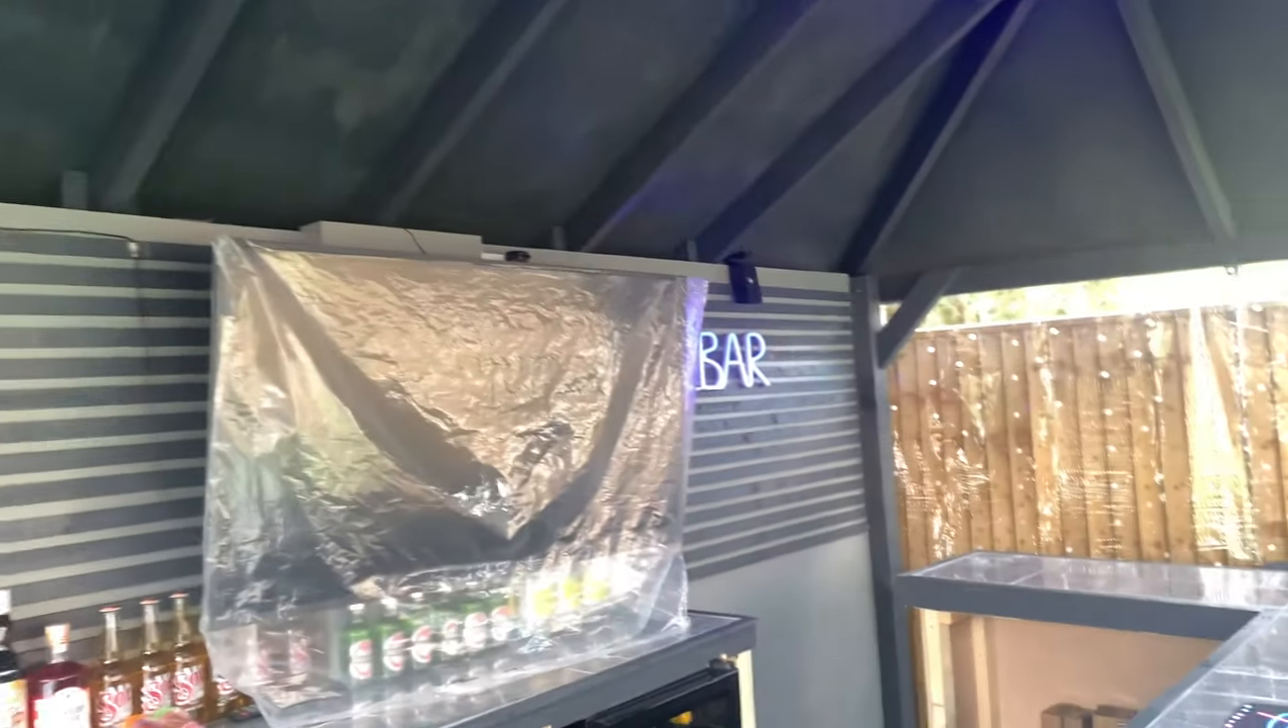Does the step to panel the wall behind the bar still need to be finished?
No.